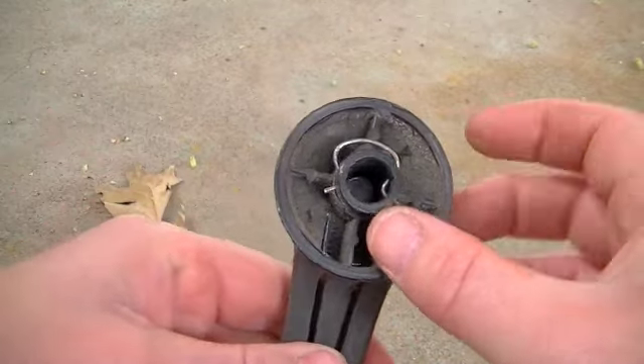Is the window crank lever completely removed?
Yes.